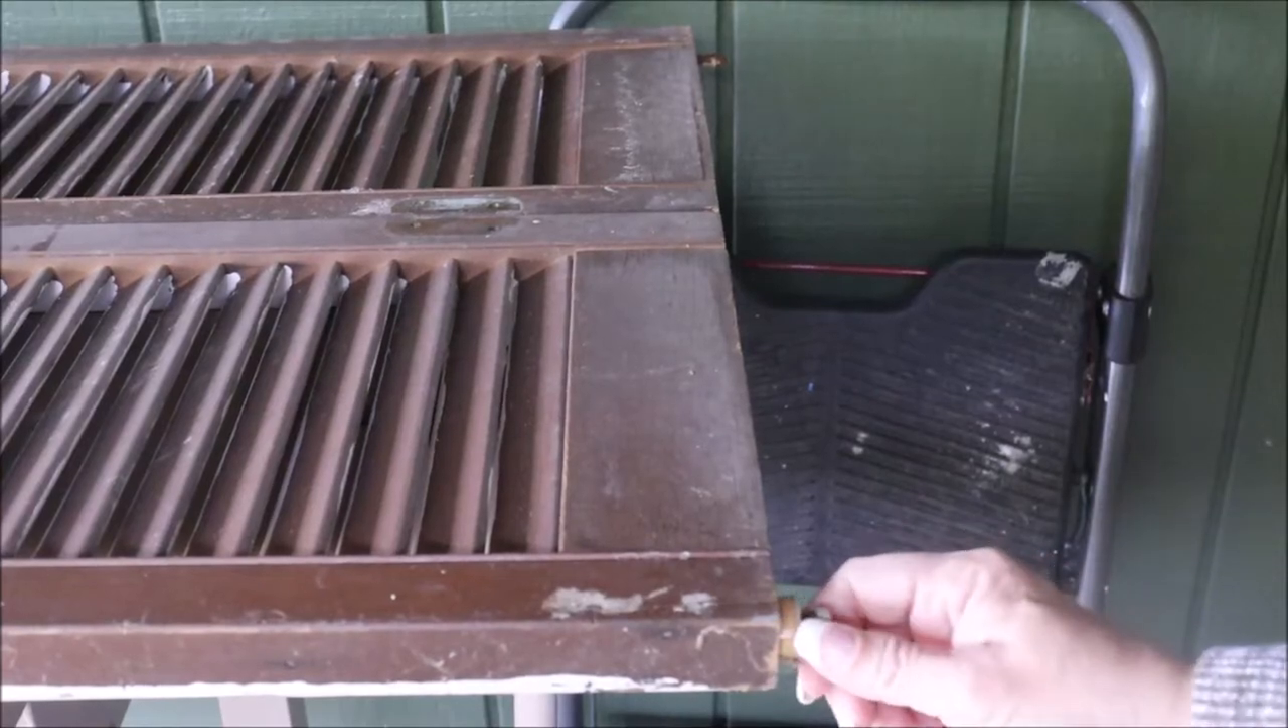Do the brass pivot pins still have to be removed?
Yes.